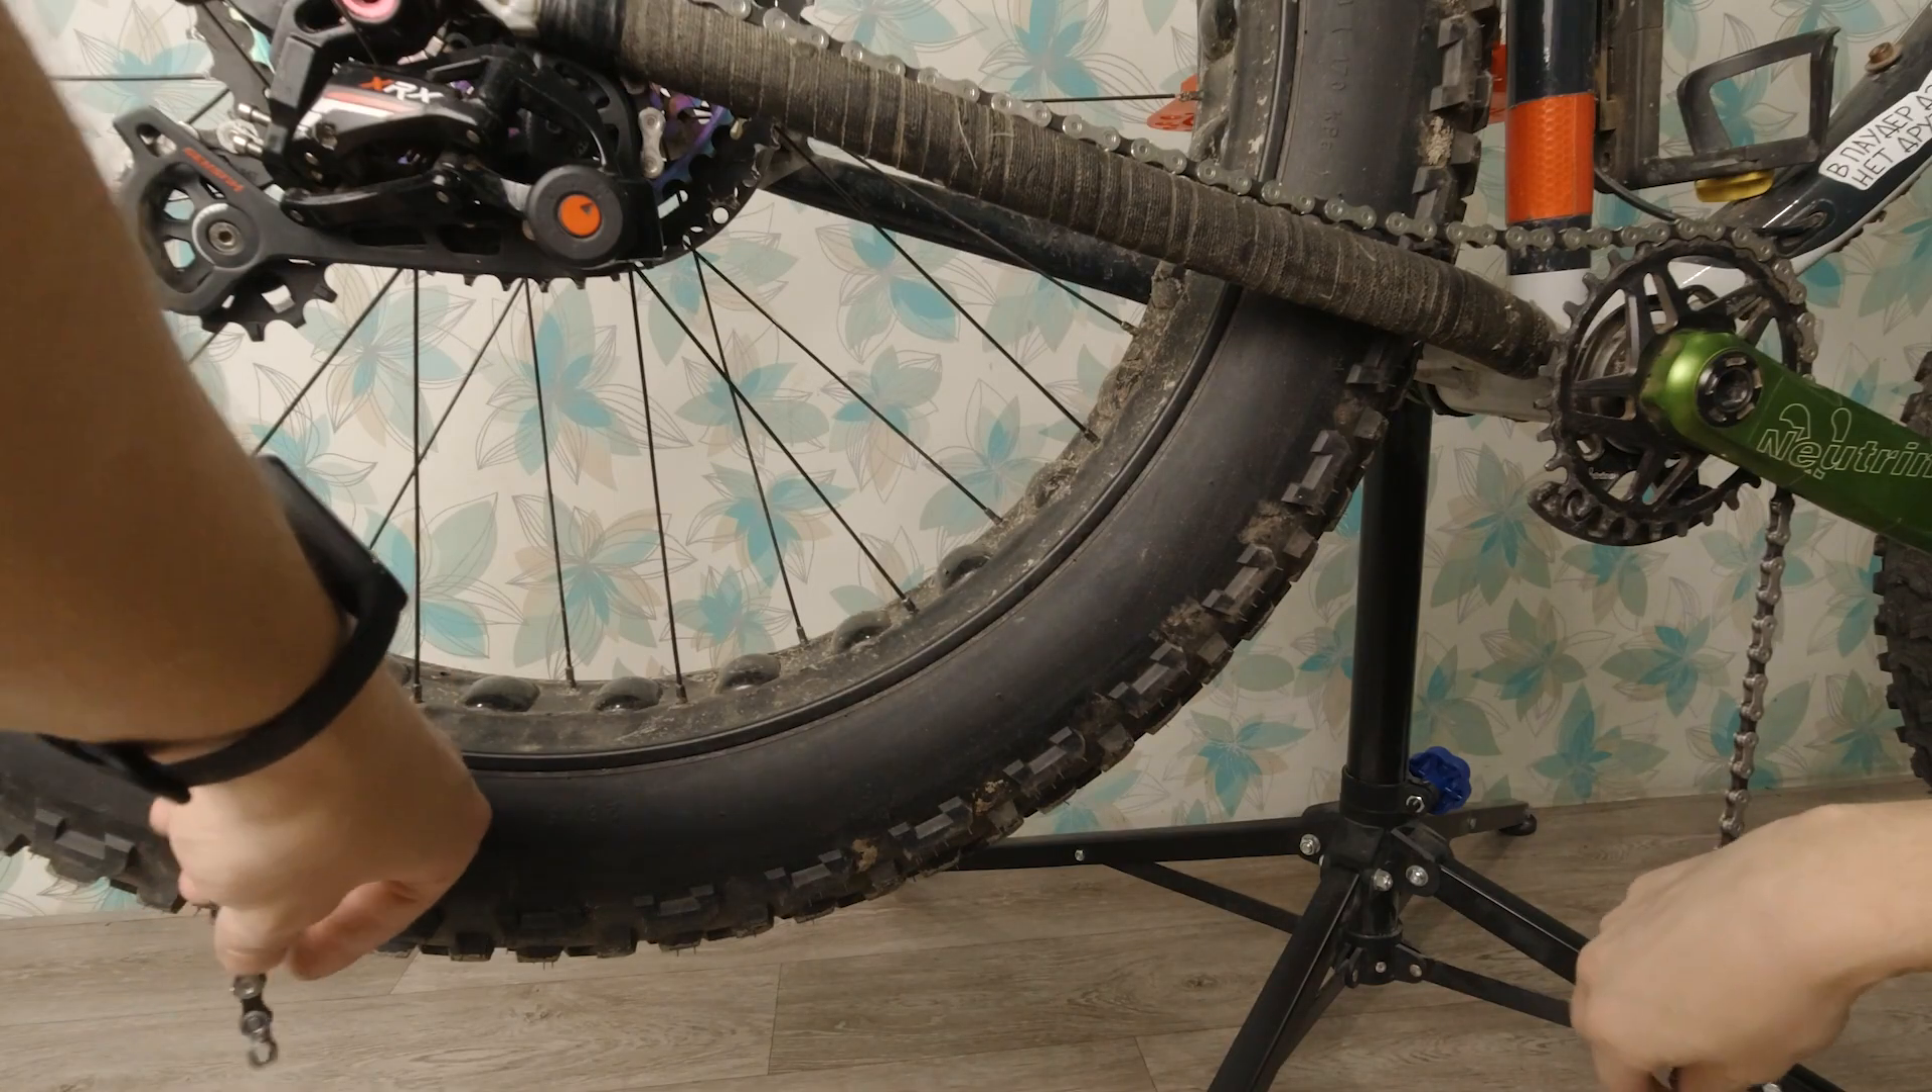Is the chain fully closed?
No.